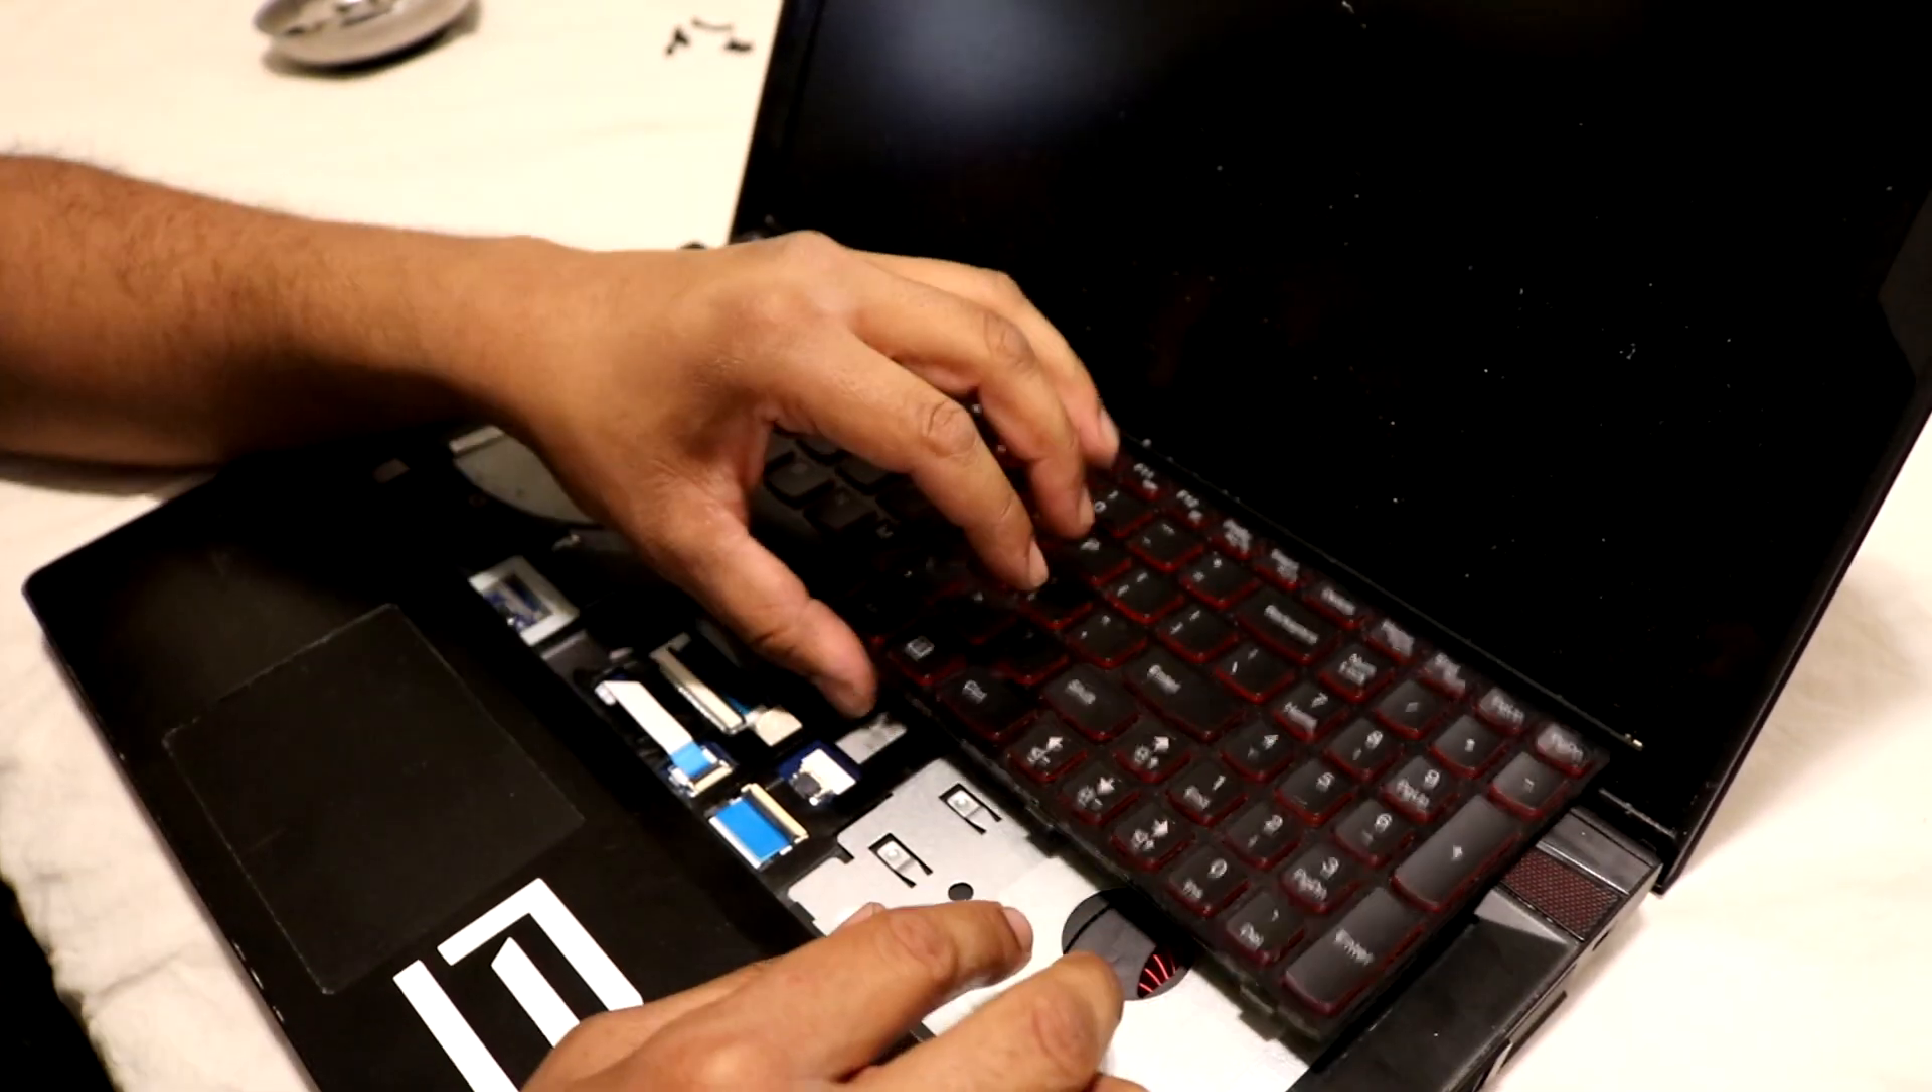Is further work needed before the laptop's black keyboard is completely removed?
Yes.